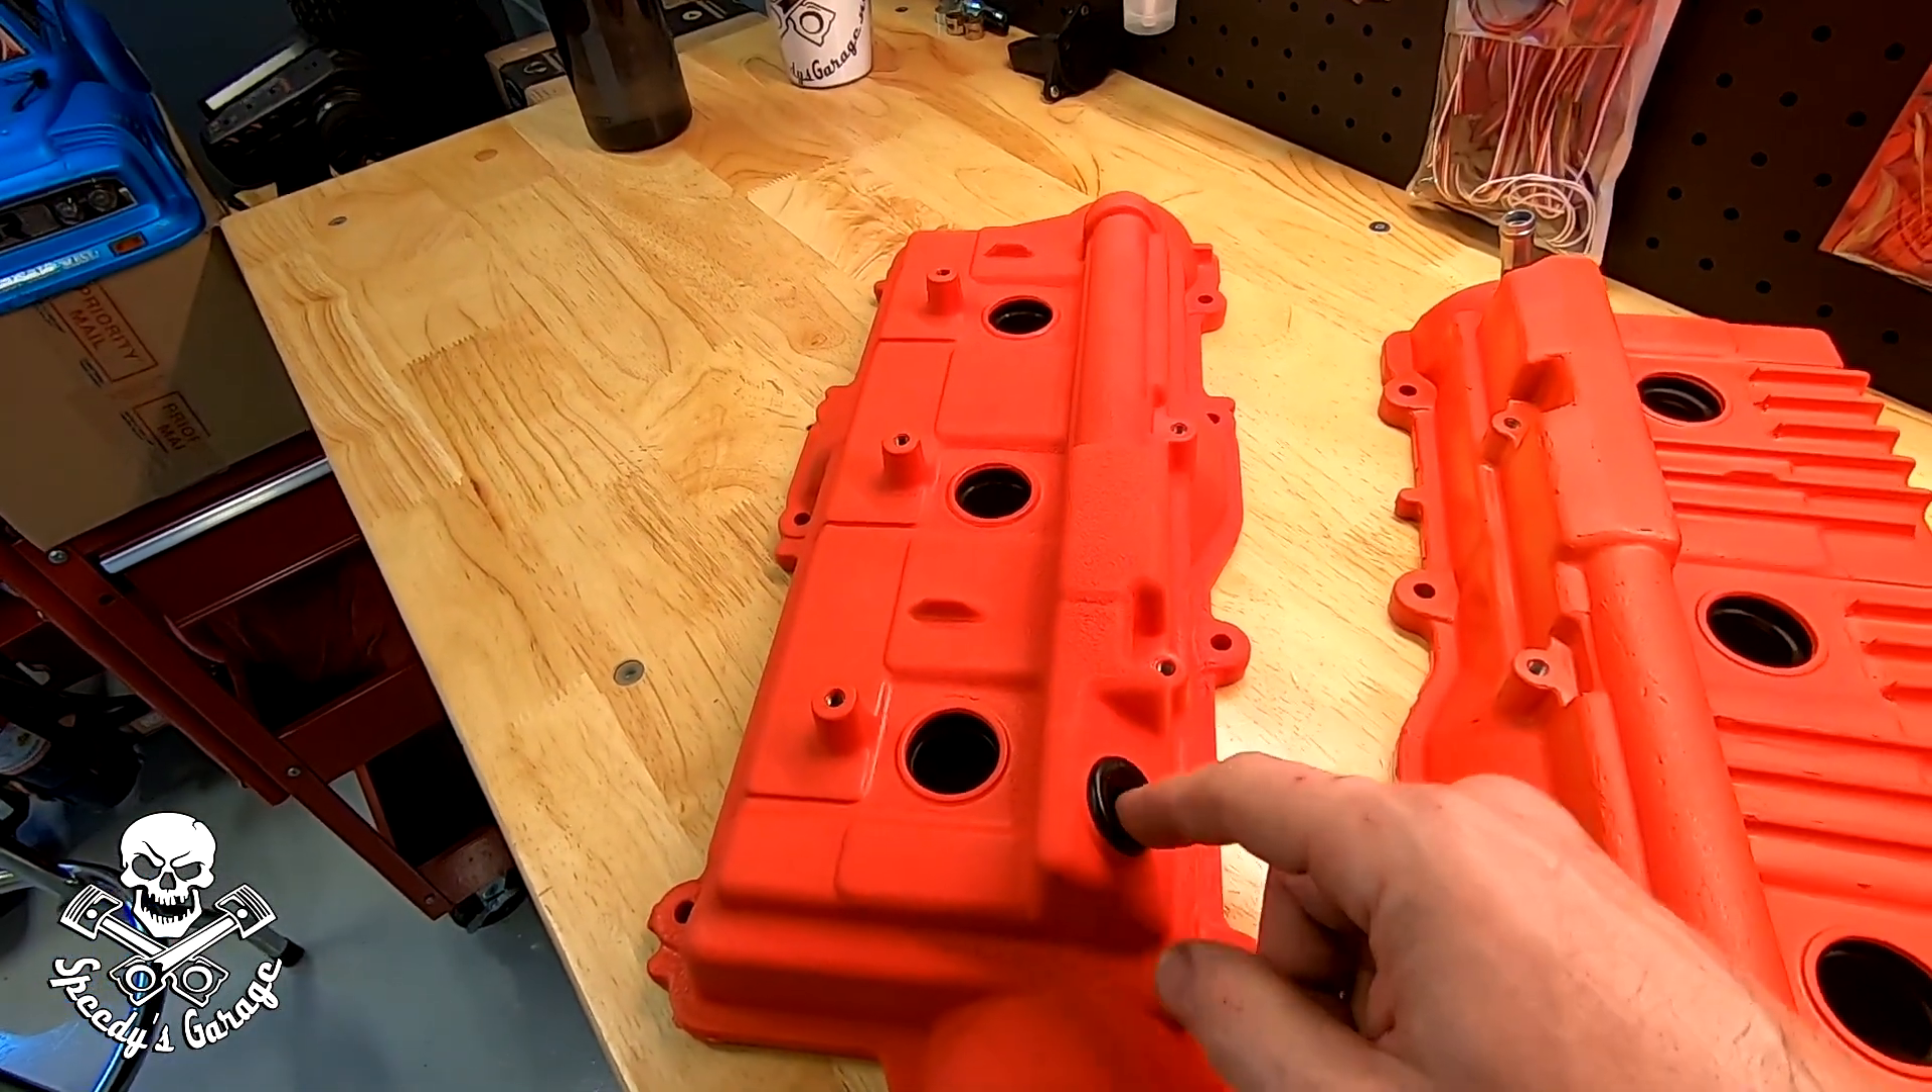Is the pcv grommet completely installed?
Yes.